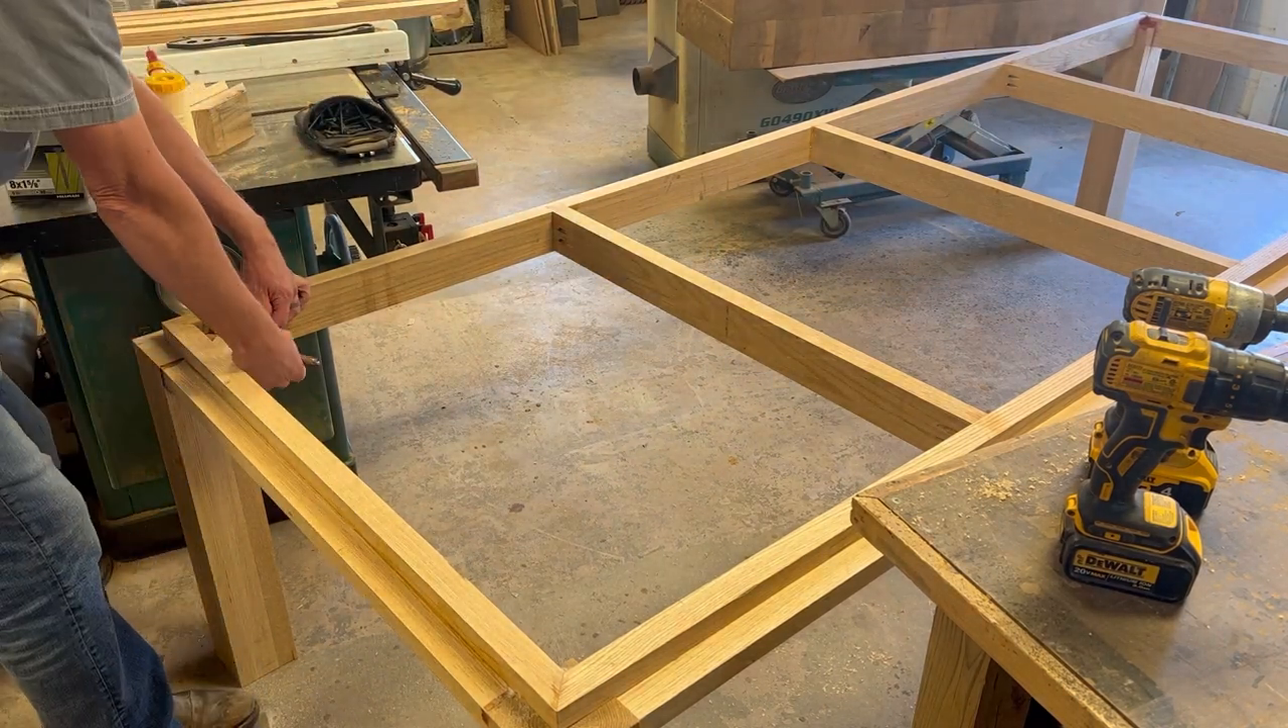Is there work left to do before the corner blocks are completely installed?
Yes.